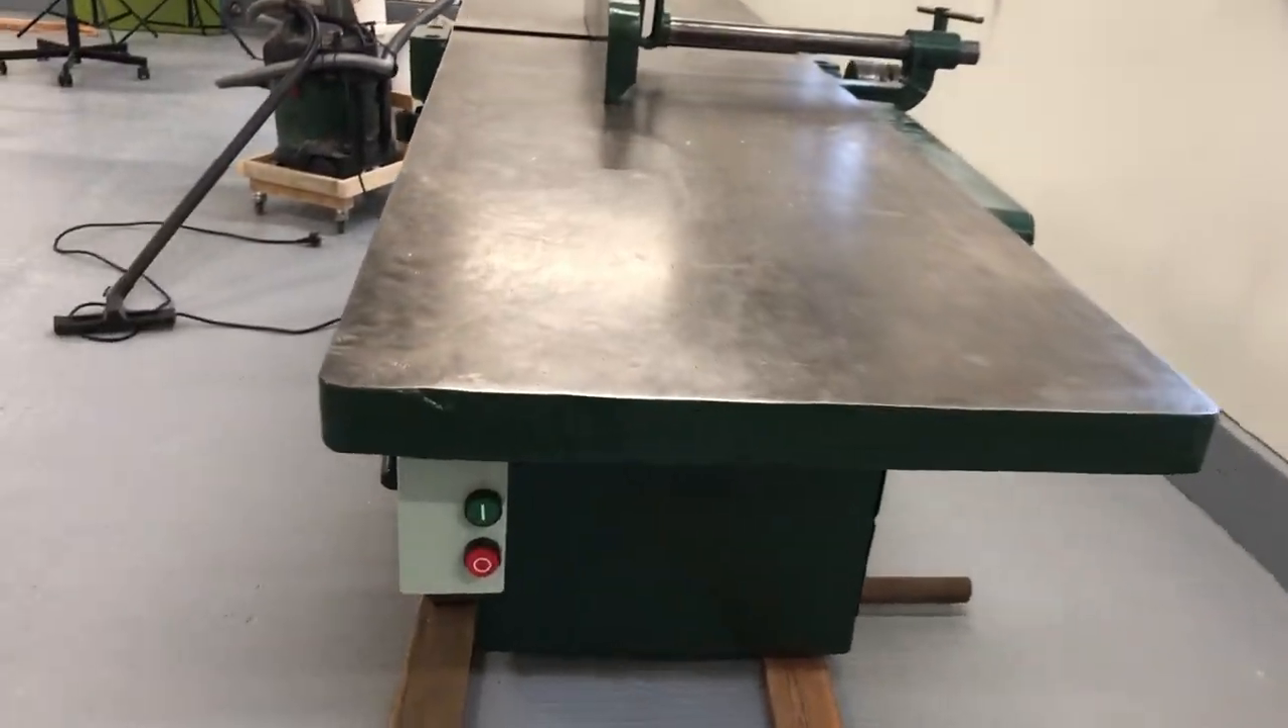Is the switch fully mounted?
Yes.